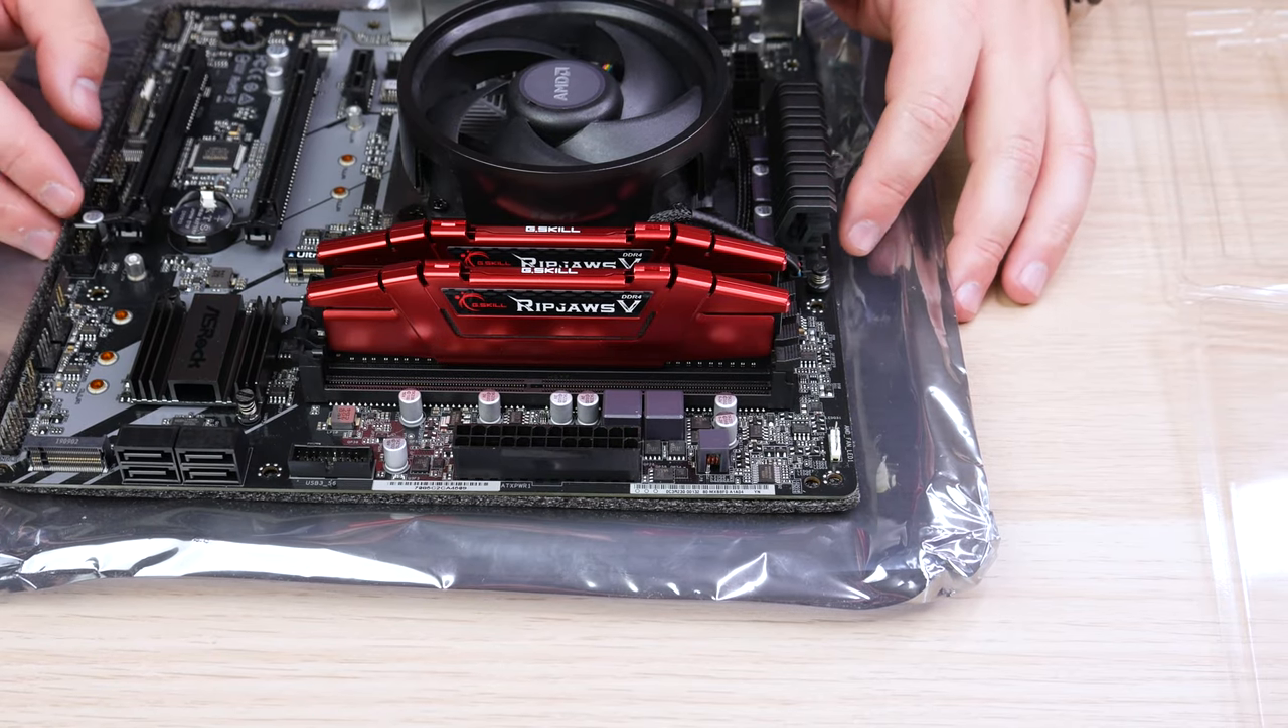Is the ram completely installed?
Yes.